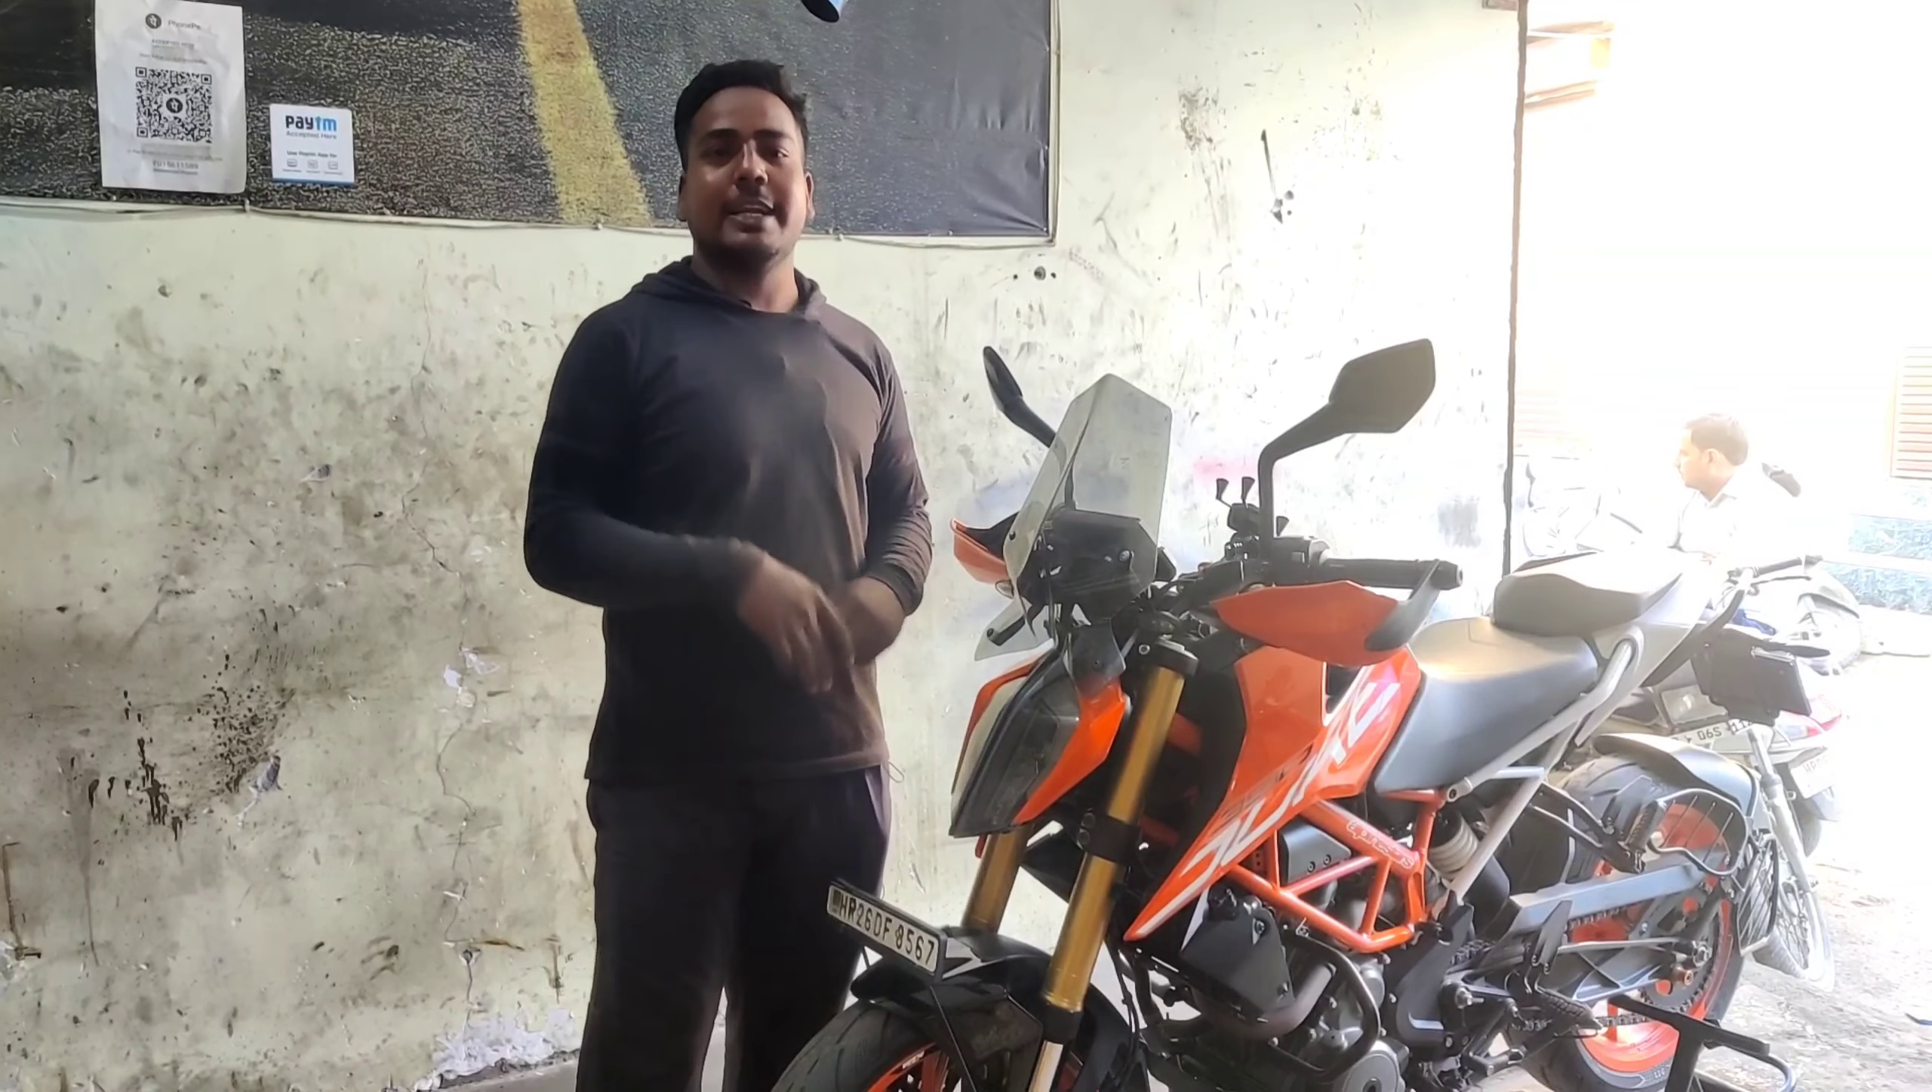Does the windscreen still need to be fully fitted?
No.